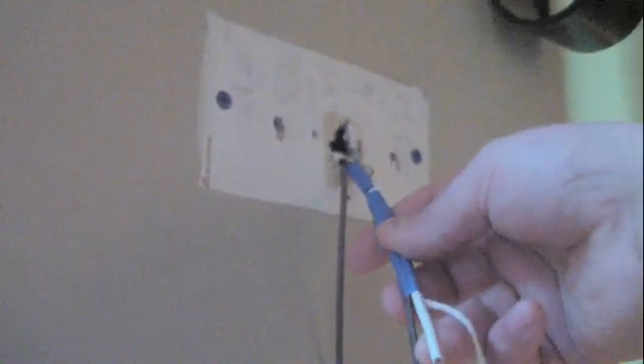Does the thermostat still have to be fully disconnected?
No.